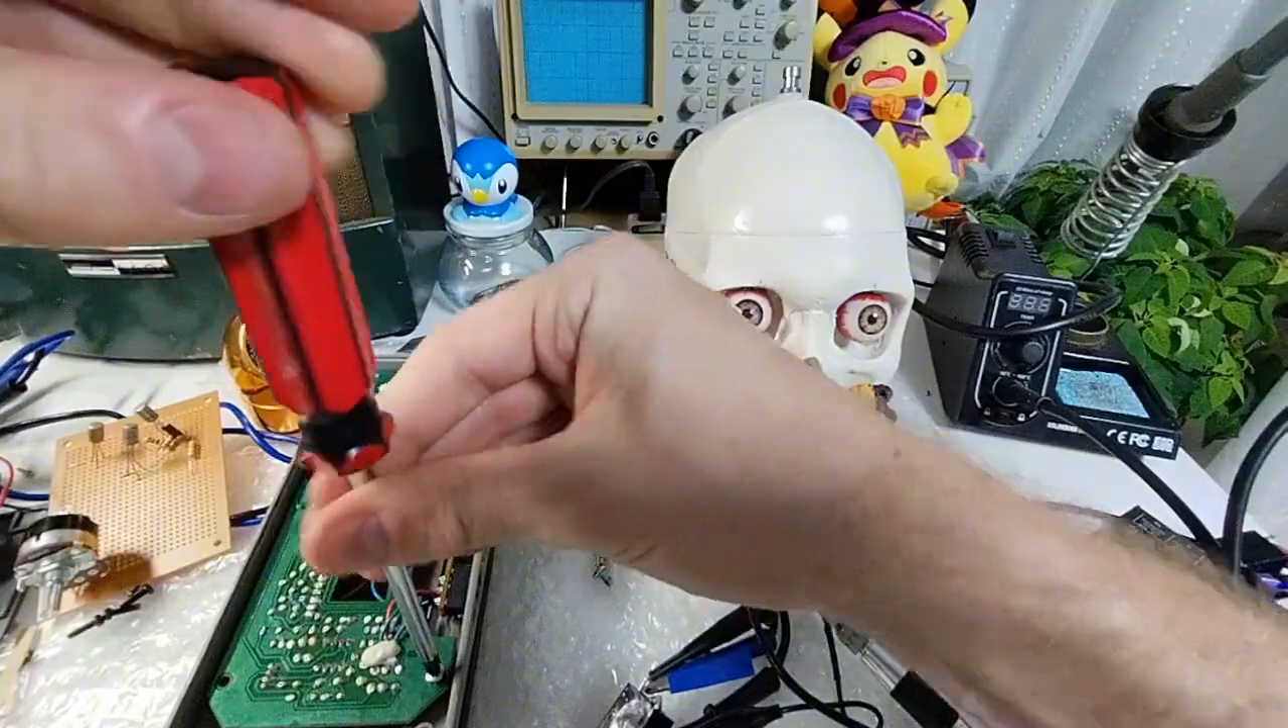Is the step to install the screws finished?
No.